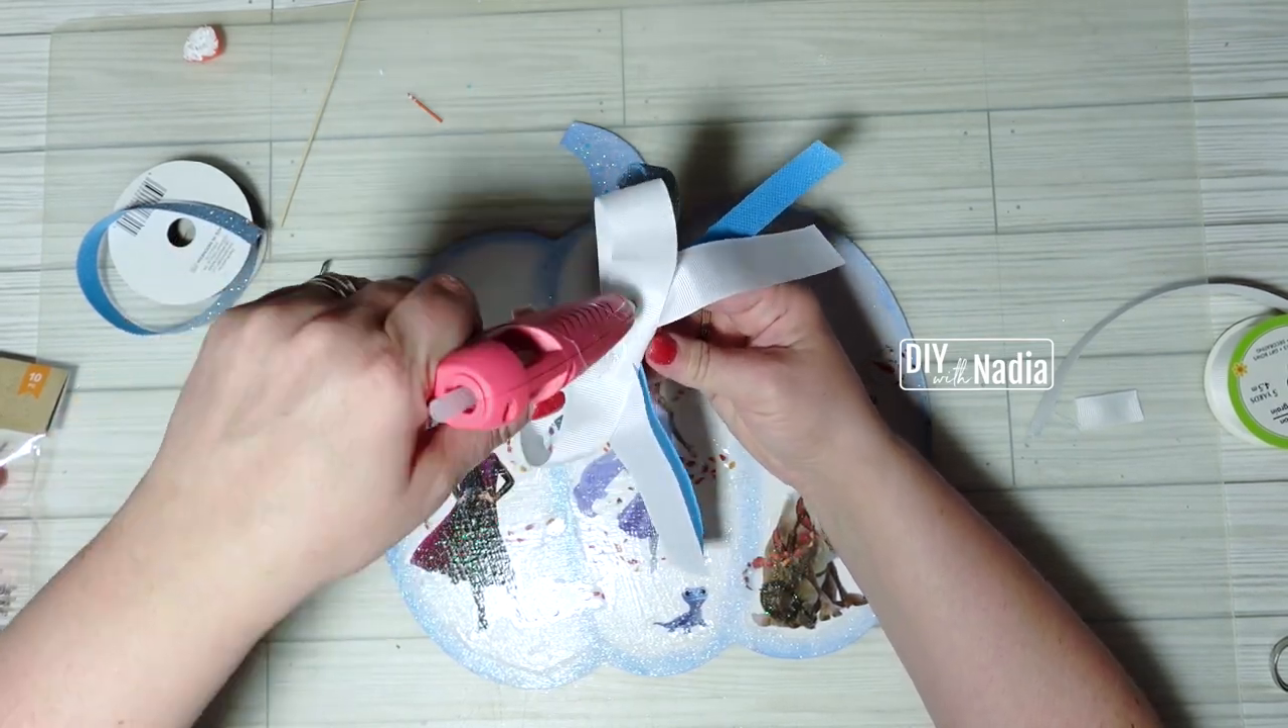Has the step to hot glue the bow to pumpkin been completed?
No.